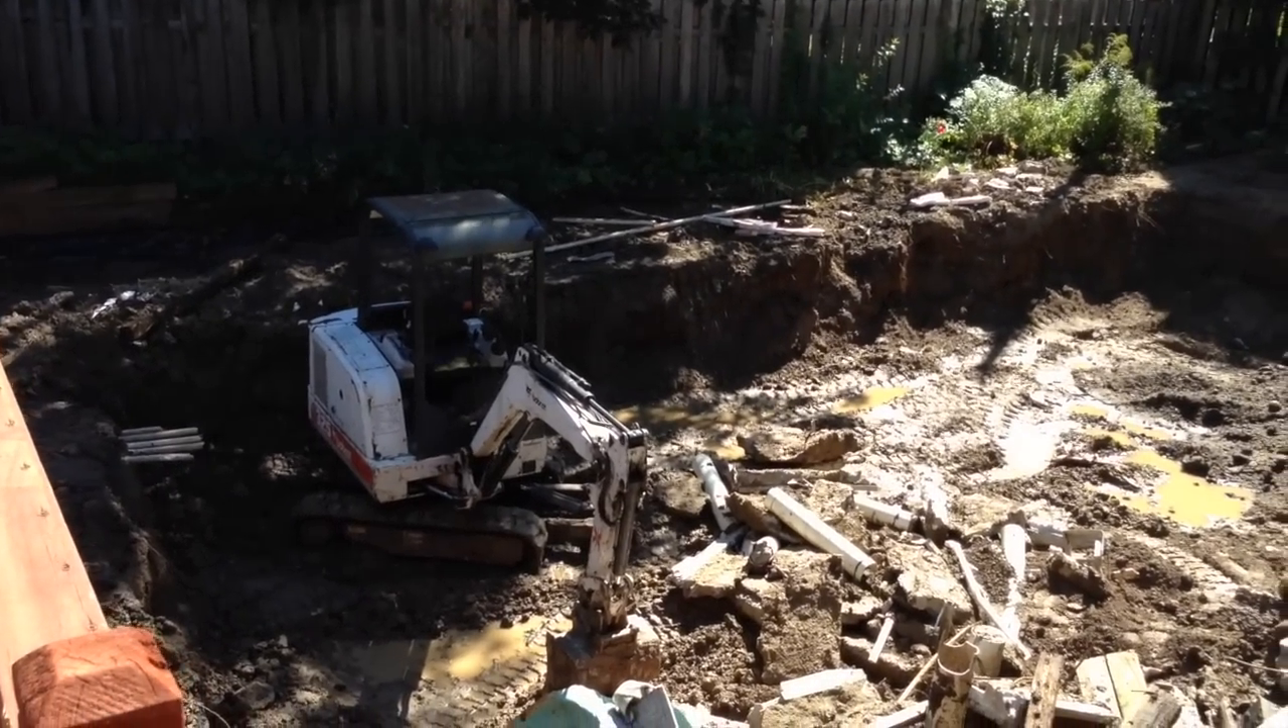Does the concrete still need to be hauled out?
Yes.